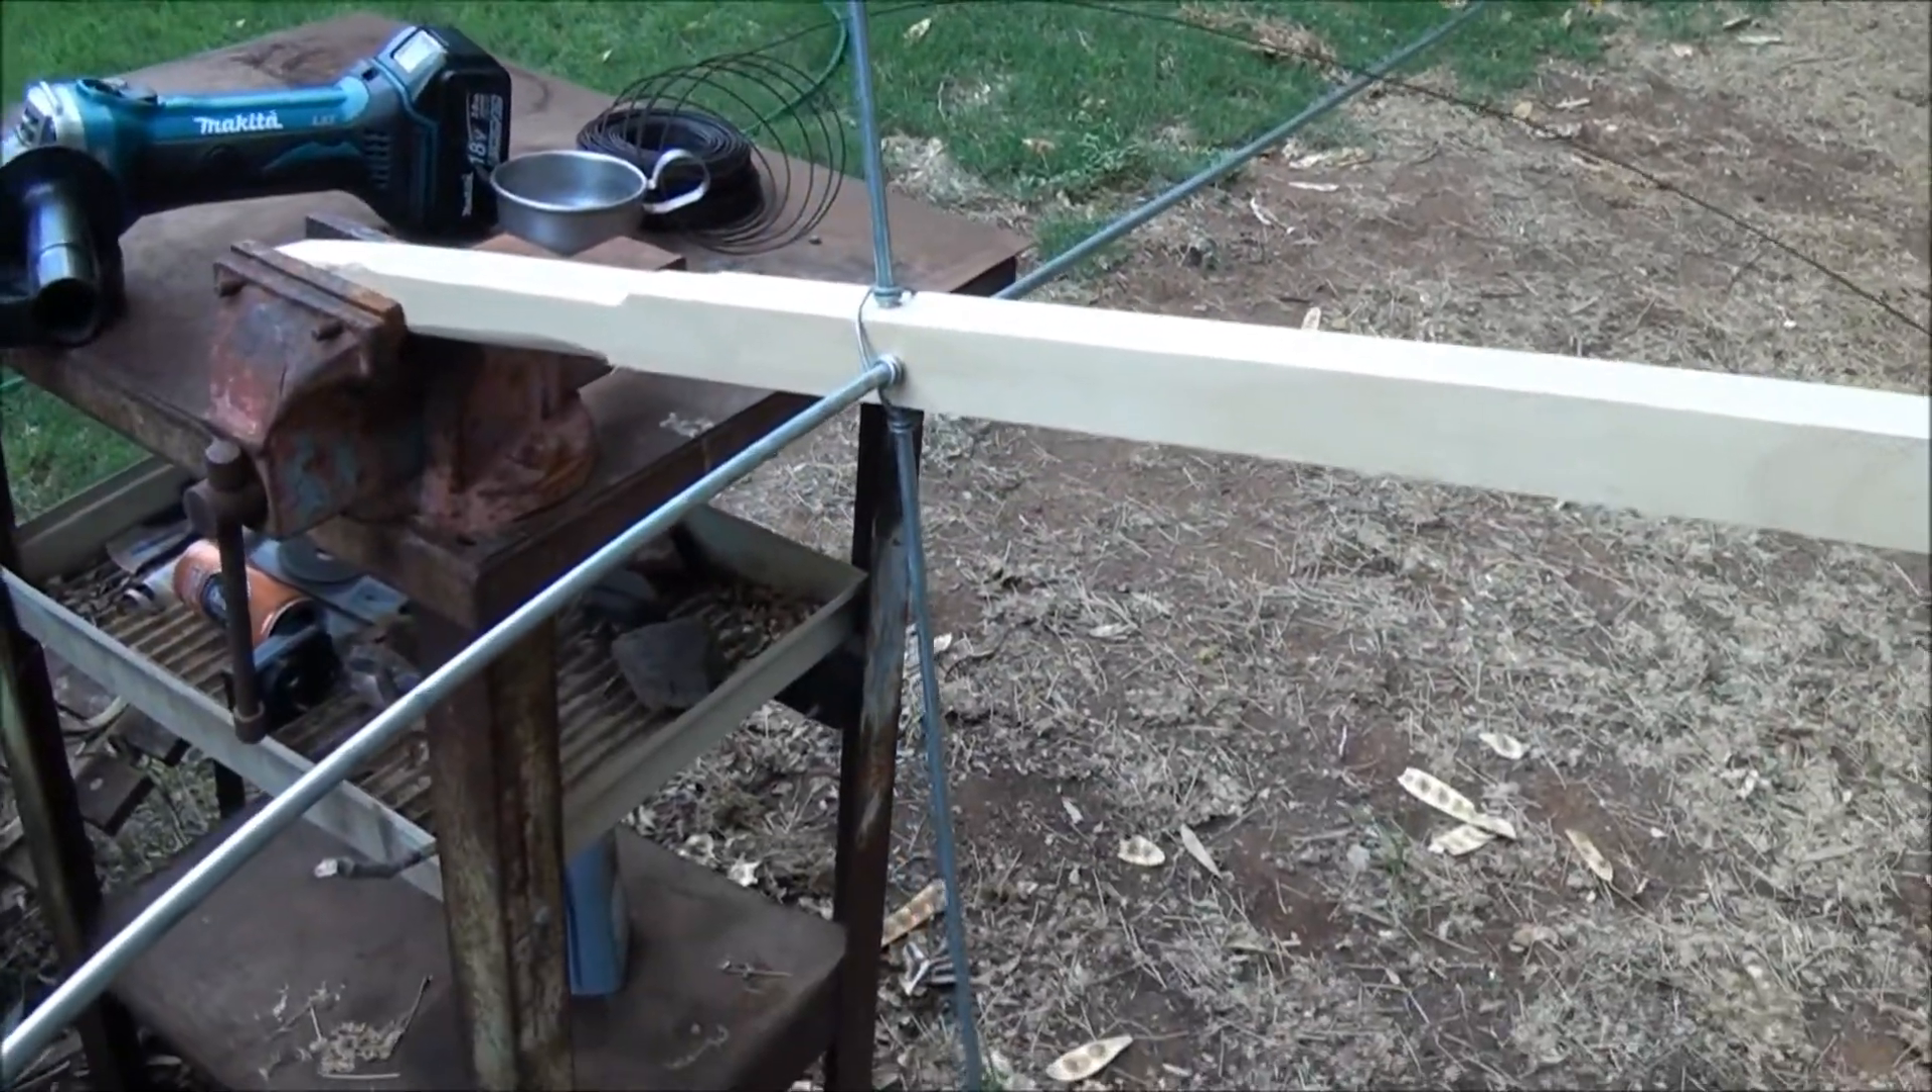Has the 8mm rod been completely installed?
Yes.